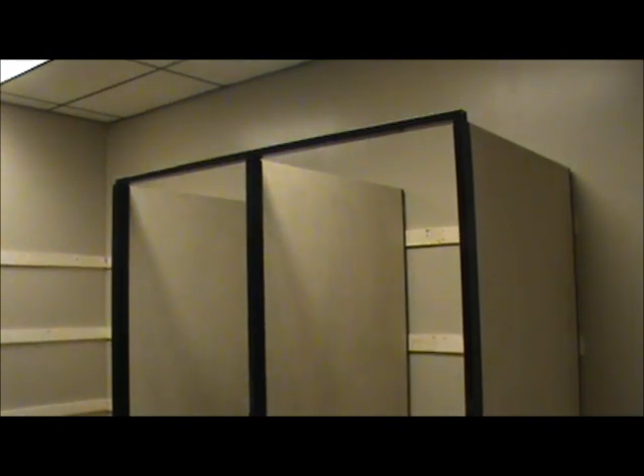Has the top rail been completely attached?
Yes.